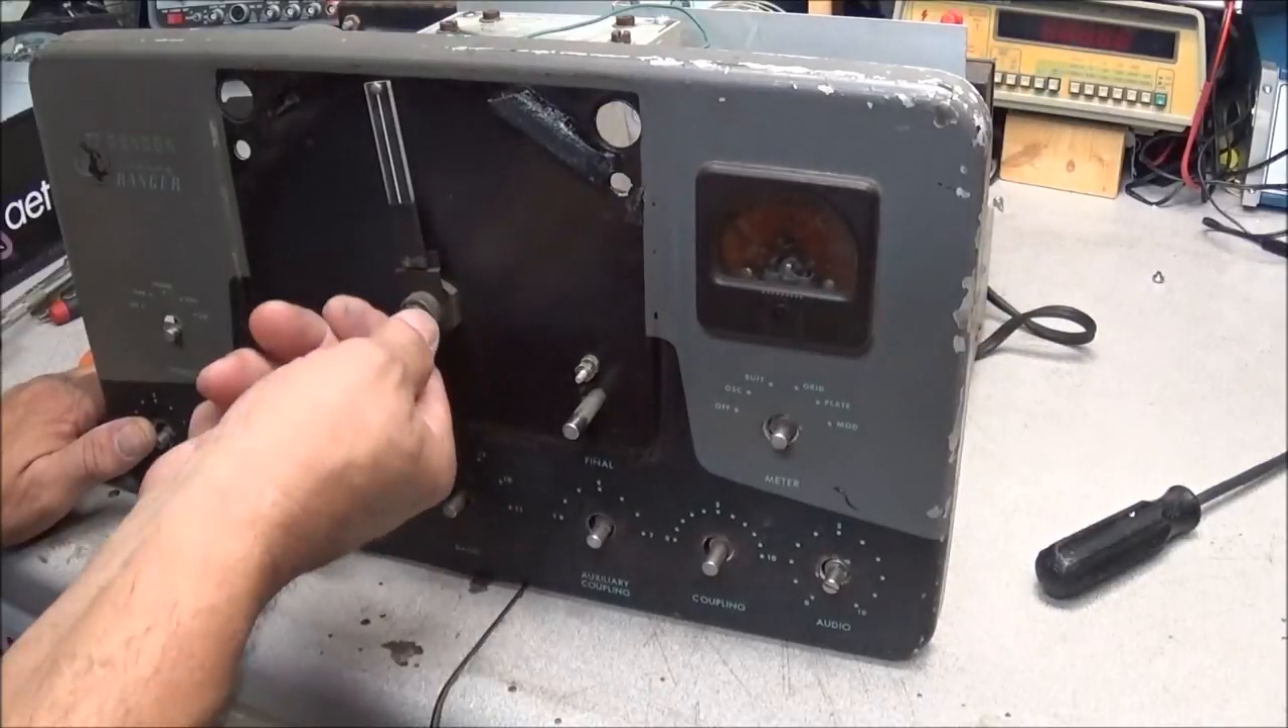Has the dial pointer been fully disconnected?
No.